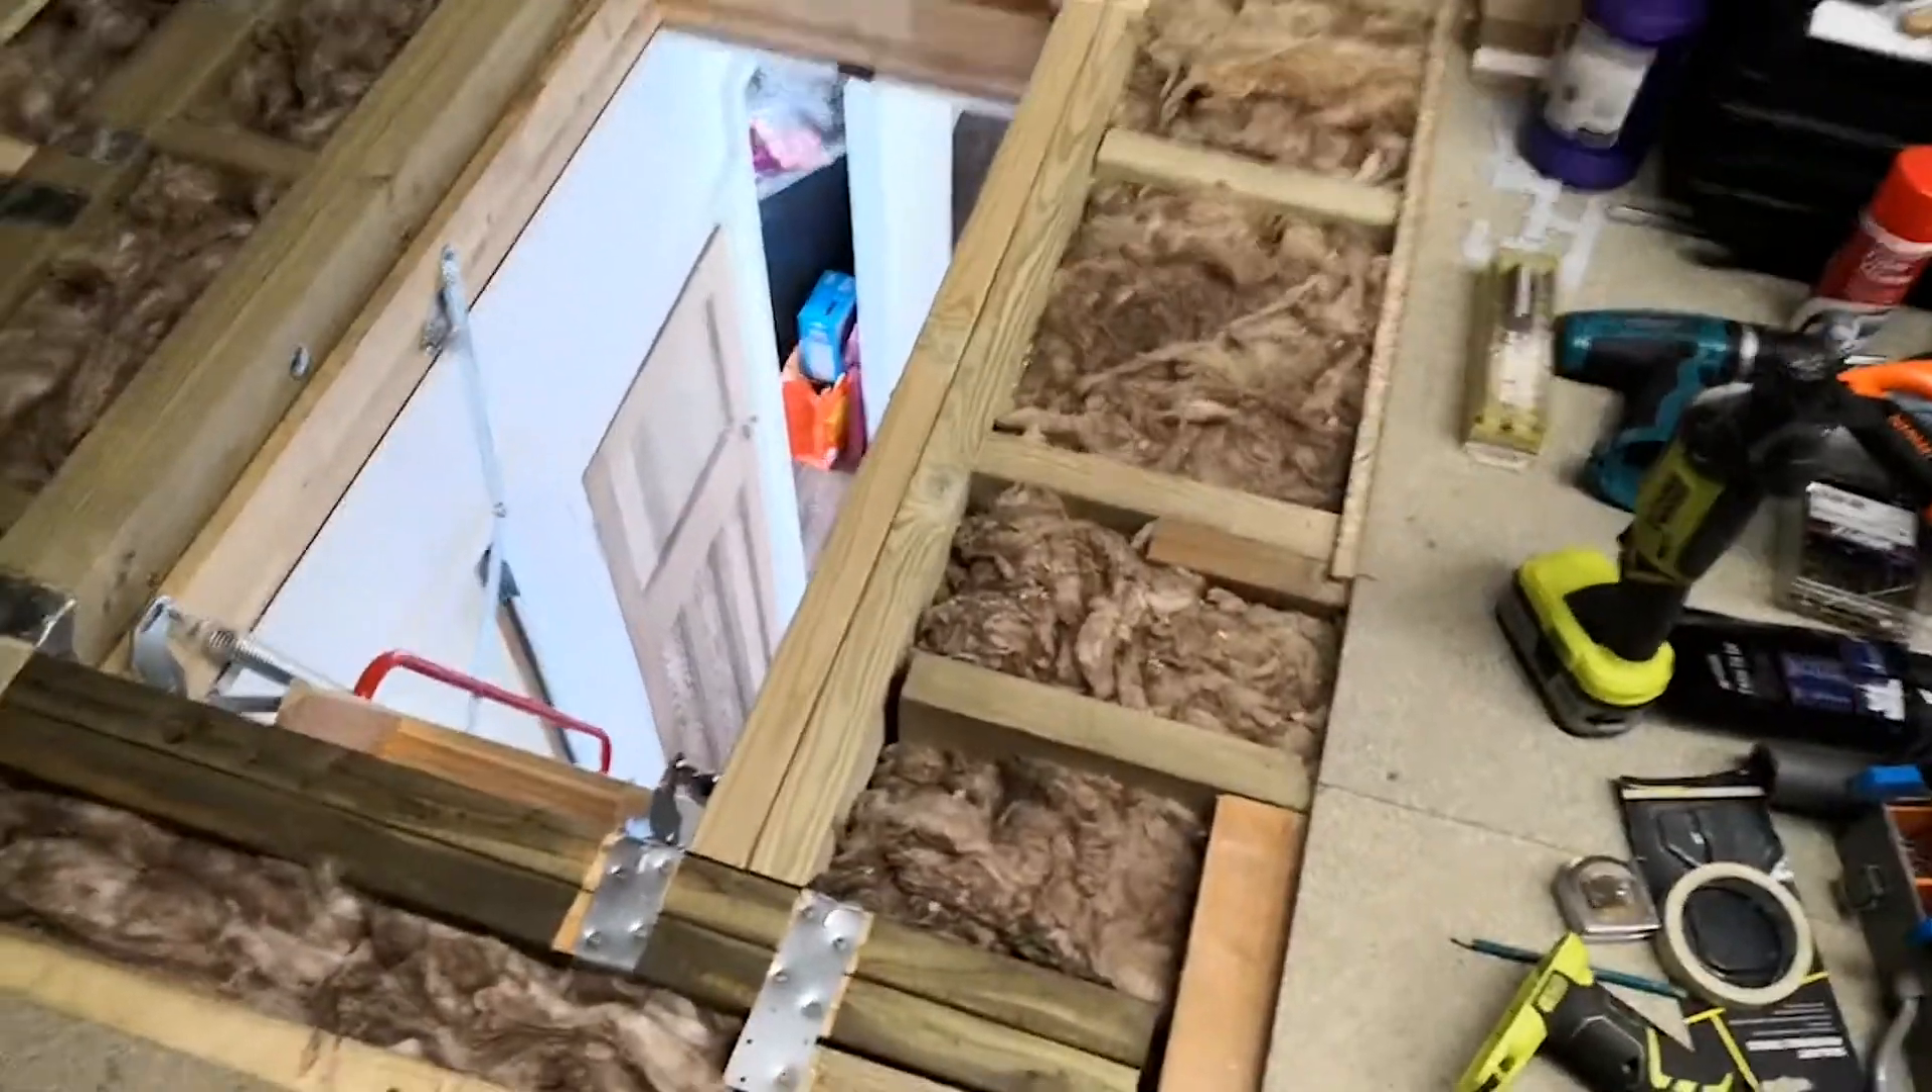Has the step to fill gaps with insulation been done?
Yes.